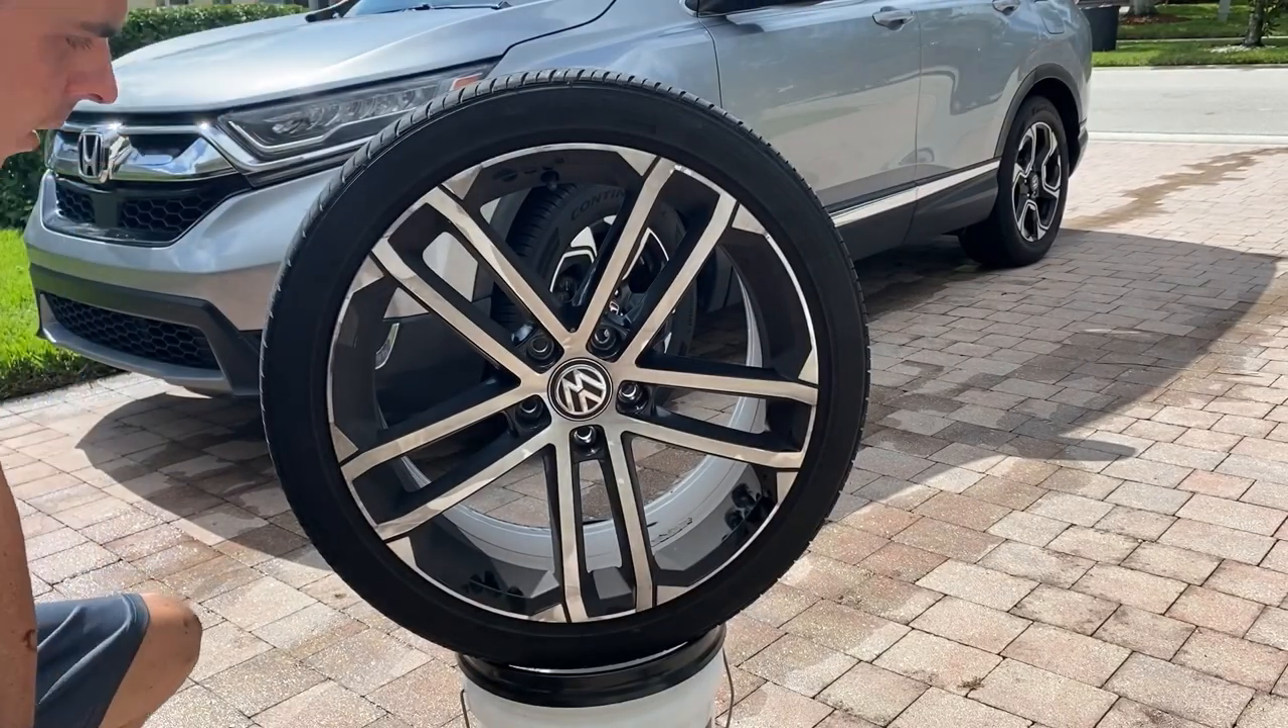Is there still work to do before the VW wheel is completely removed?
No.